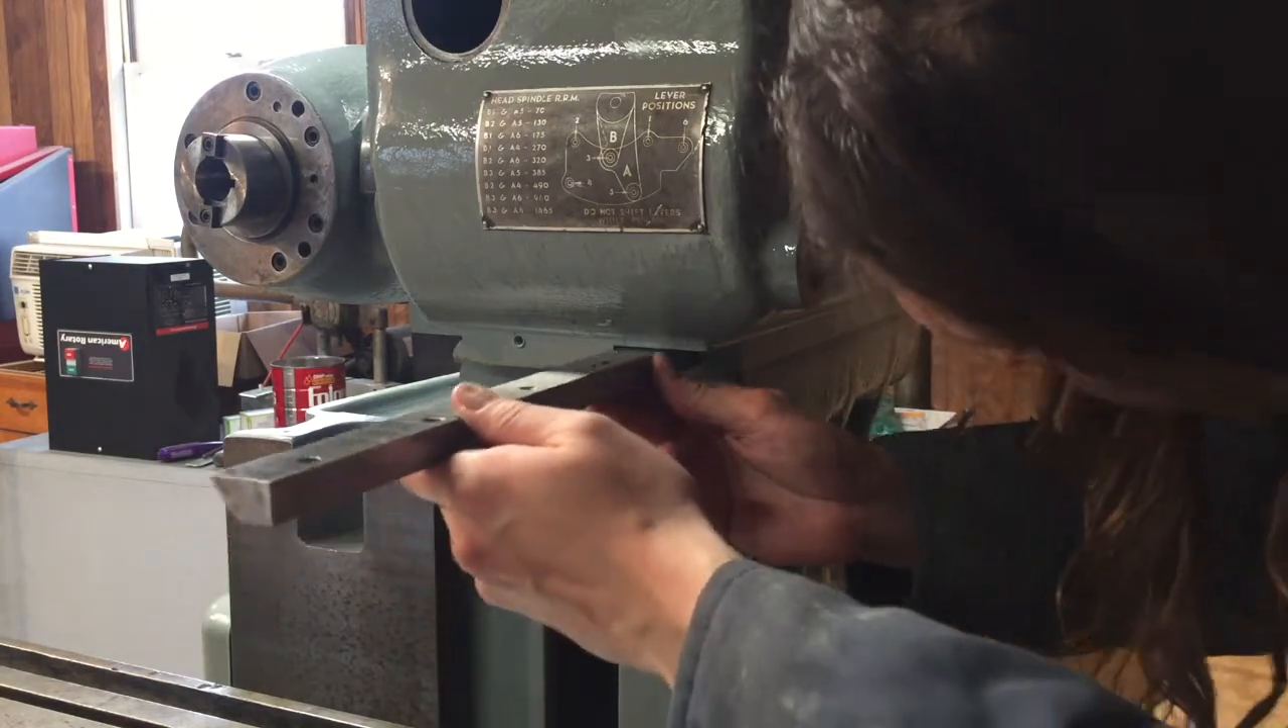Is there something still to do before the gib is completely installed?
Yes.